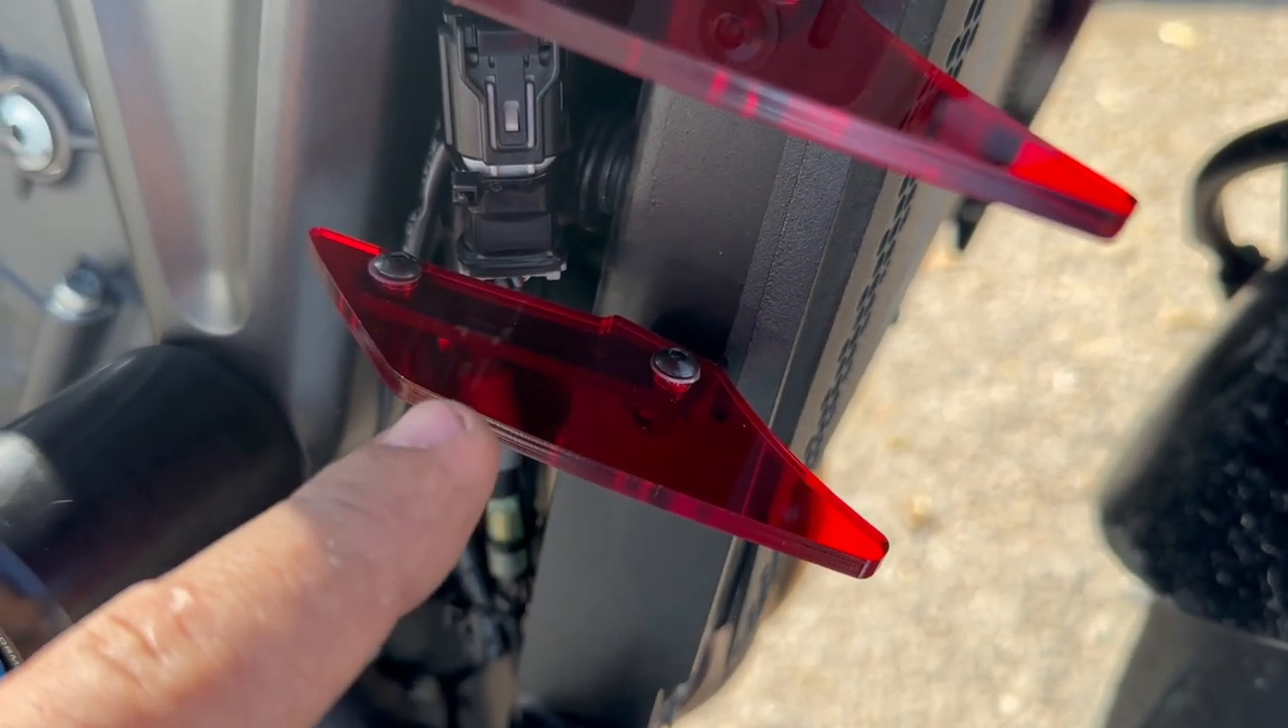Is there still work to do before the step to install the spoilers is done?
No.